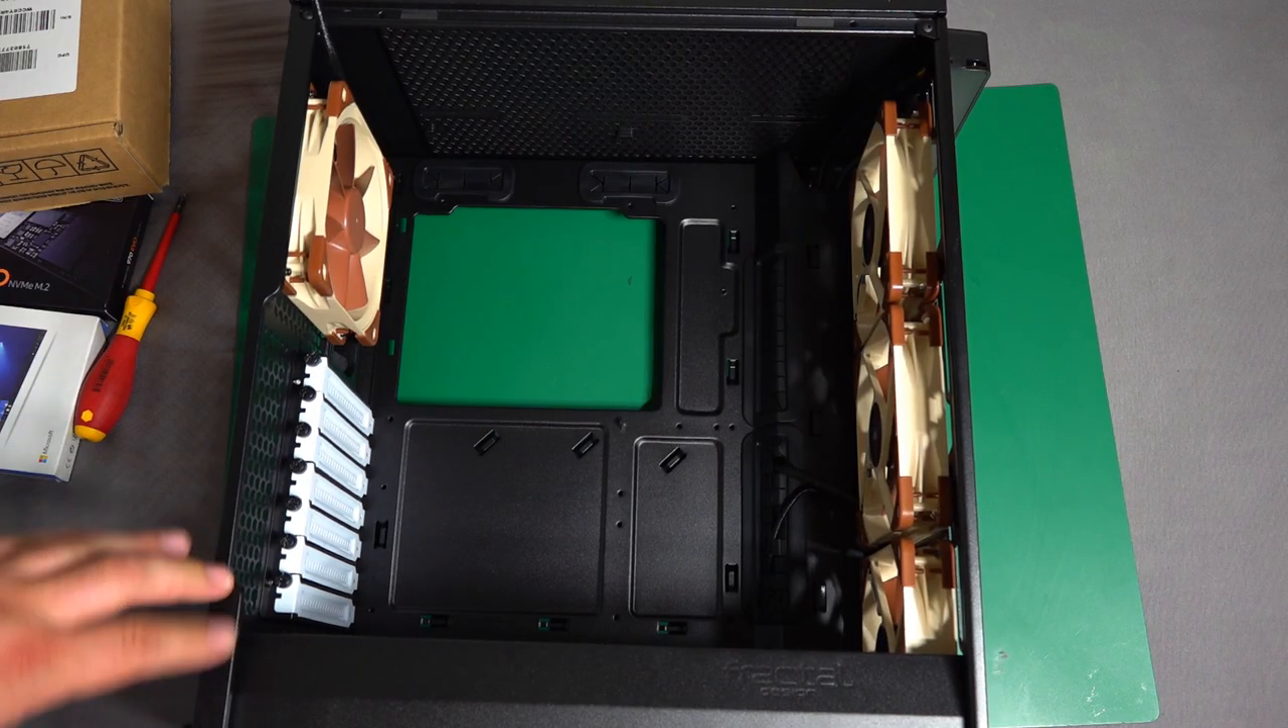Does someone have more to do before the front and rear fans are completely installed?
No.